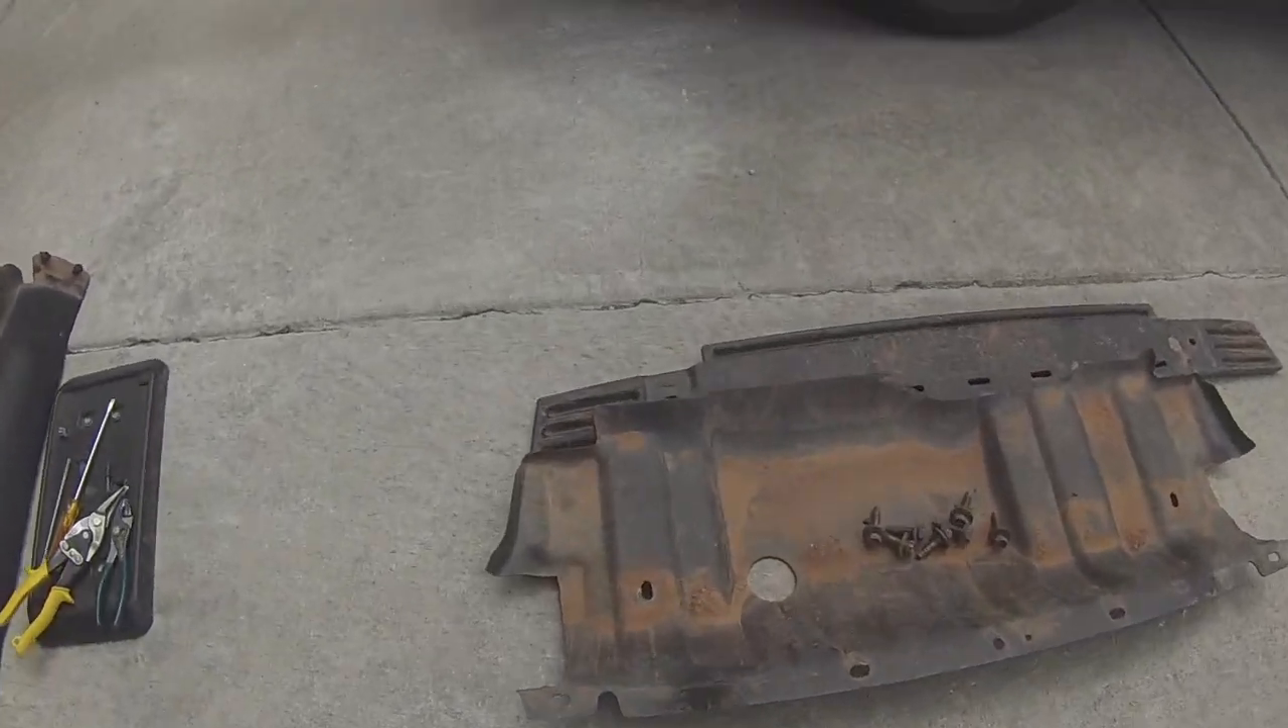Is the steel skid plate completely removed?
Yes.